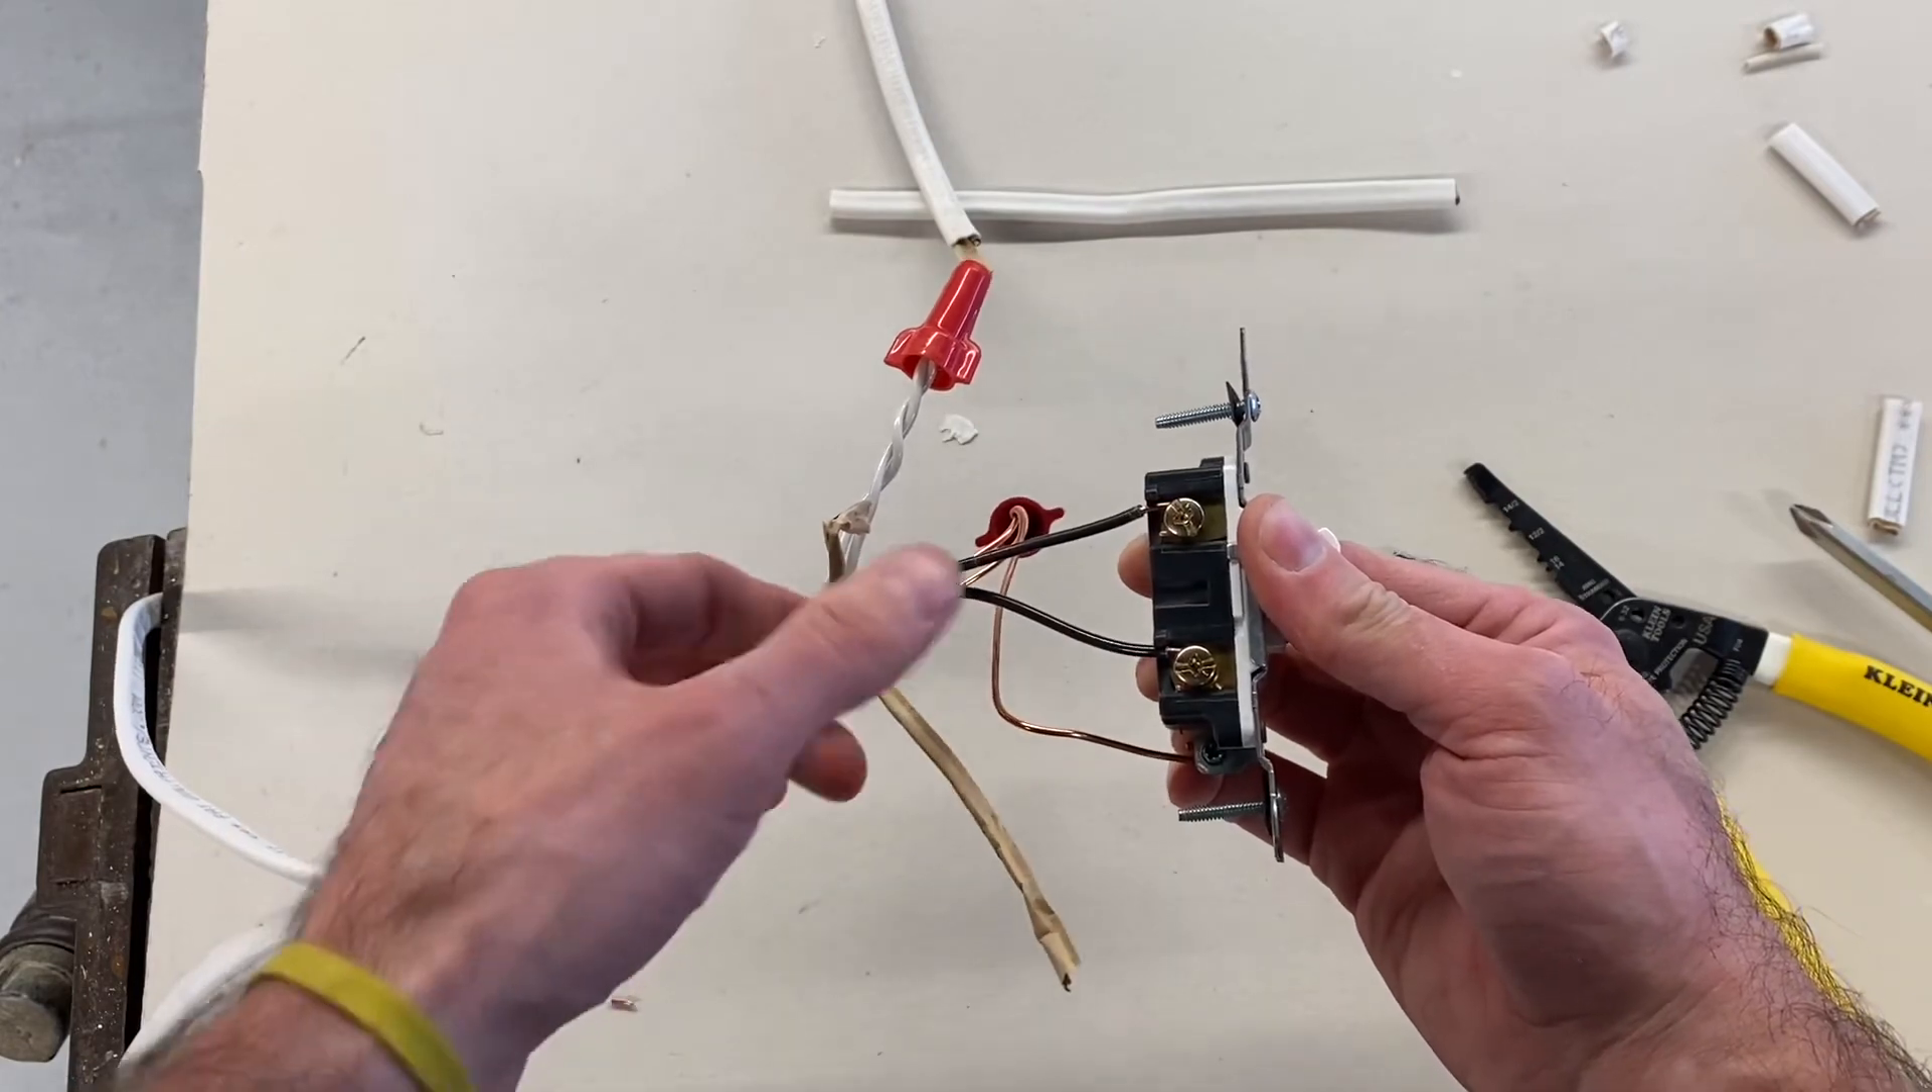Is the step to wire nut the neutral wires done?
Yes.